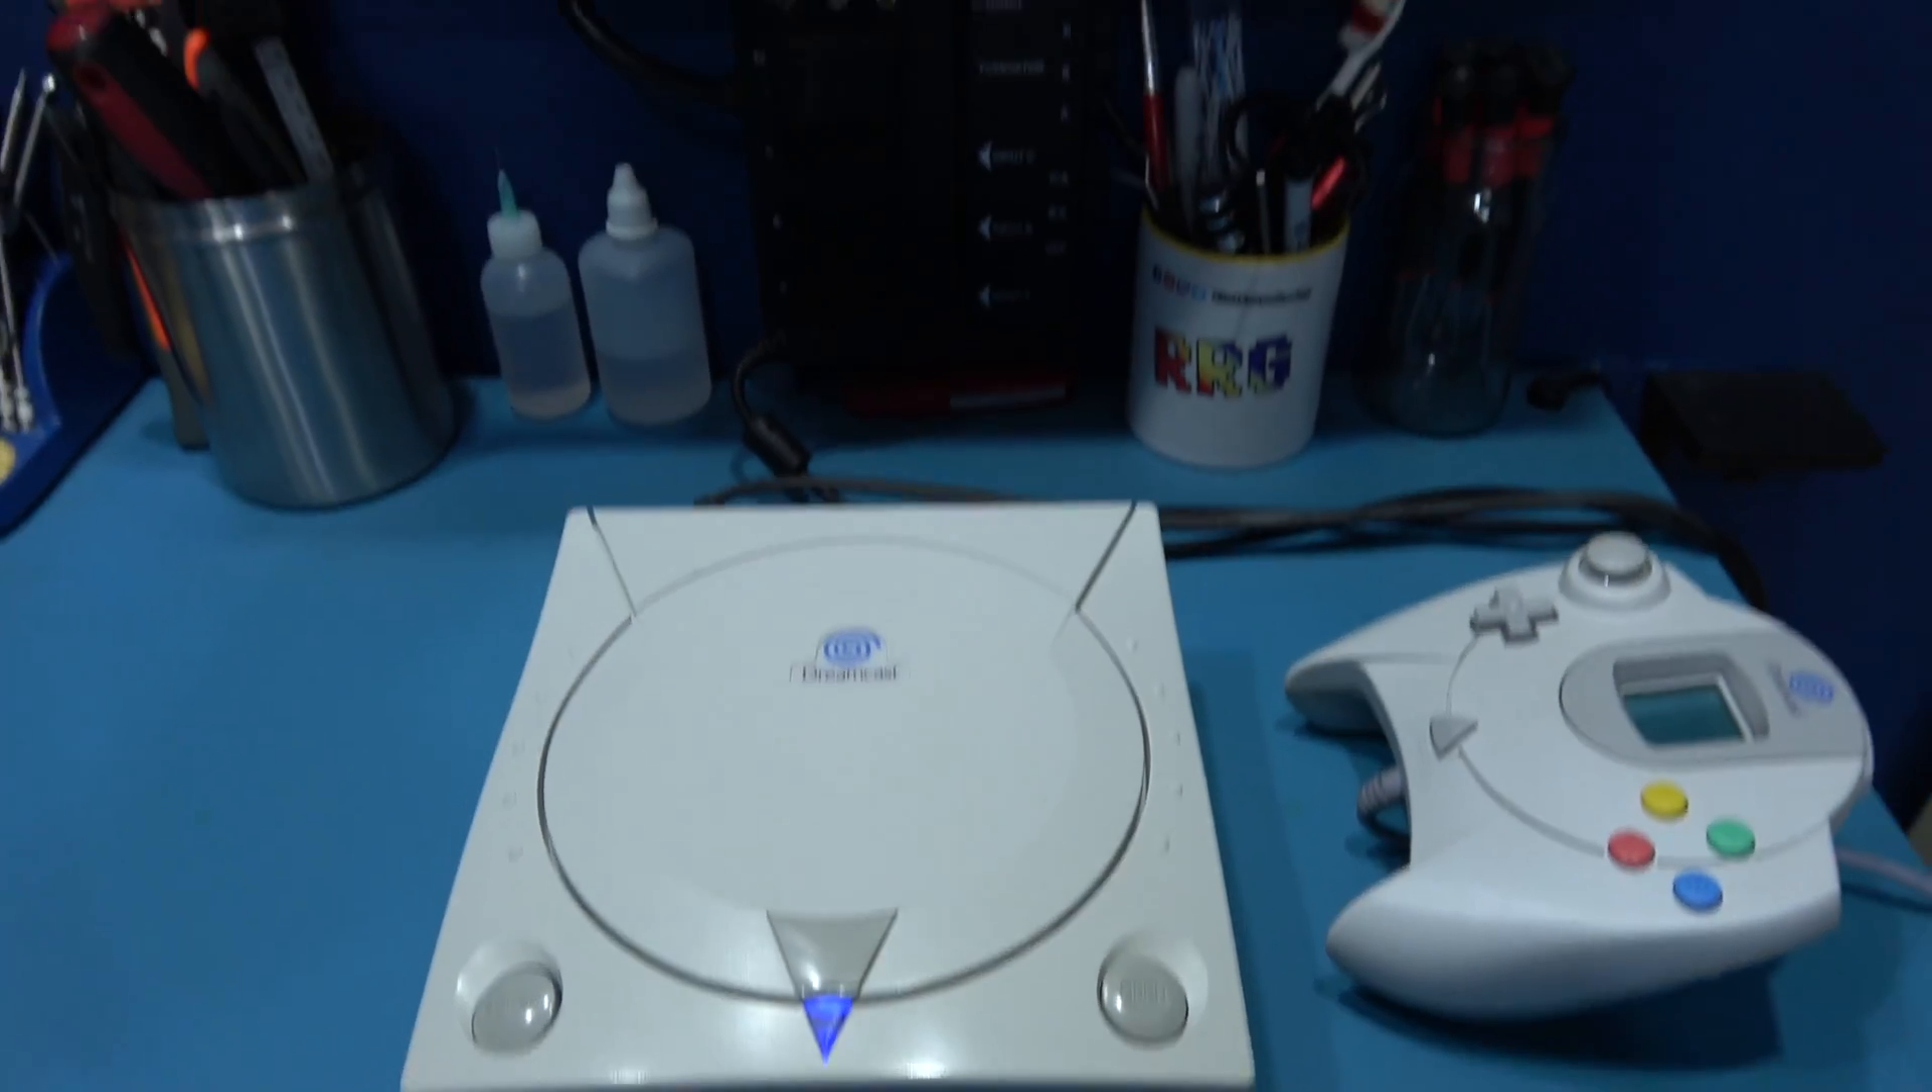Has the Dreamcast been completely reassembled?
Yes.